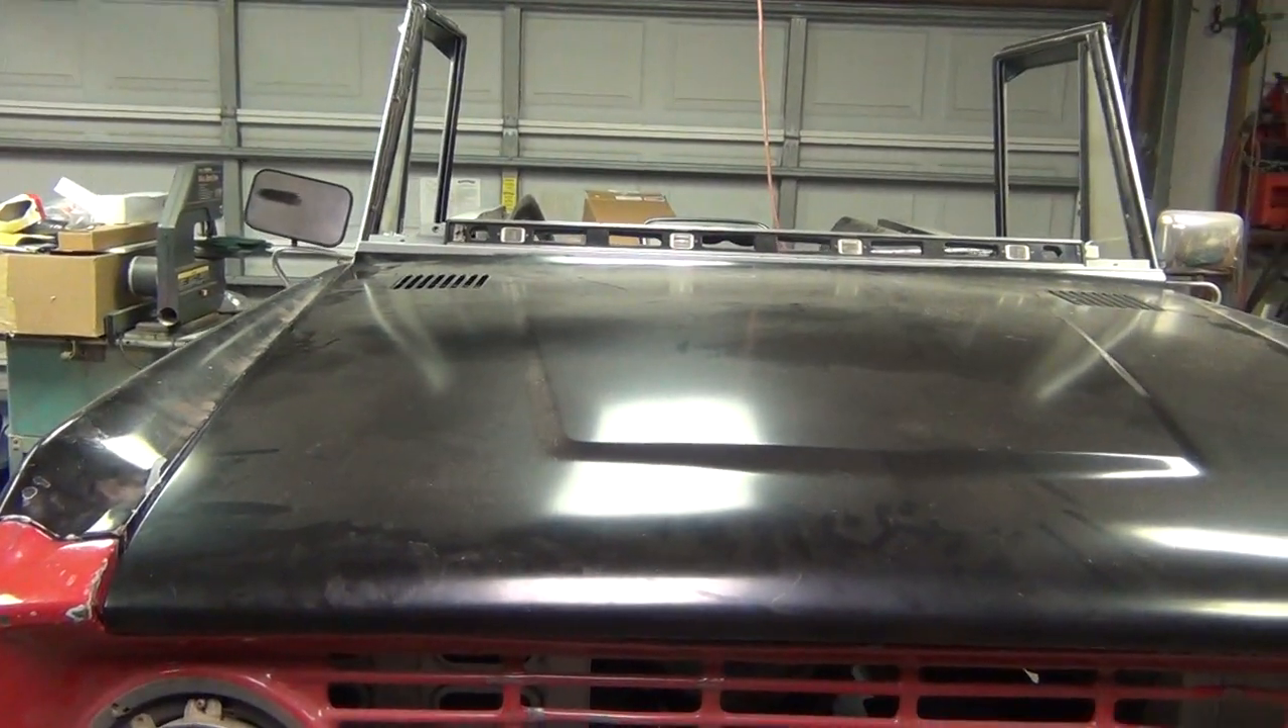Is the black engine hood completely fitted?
Yes.